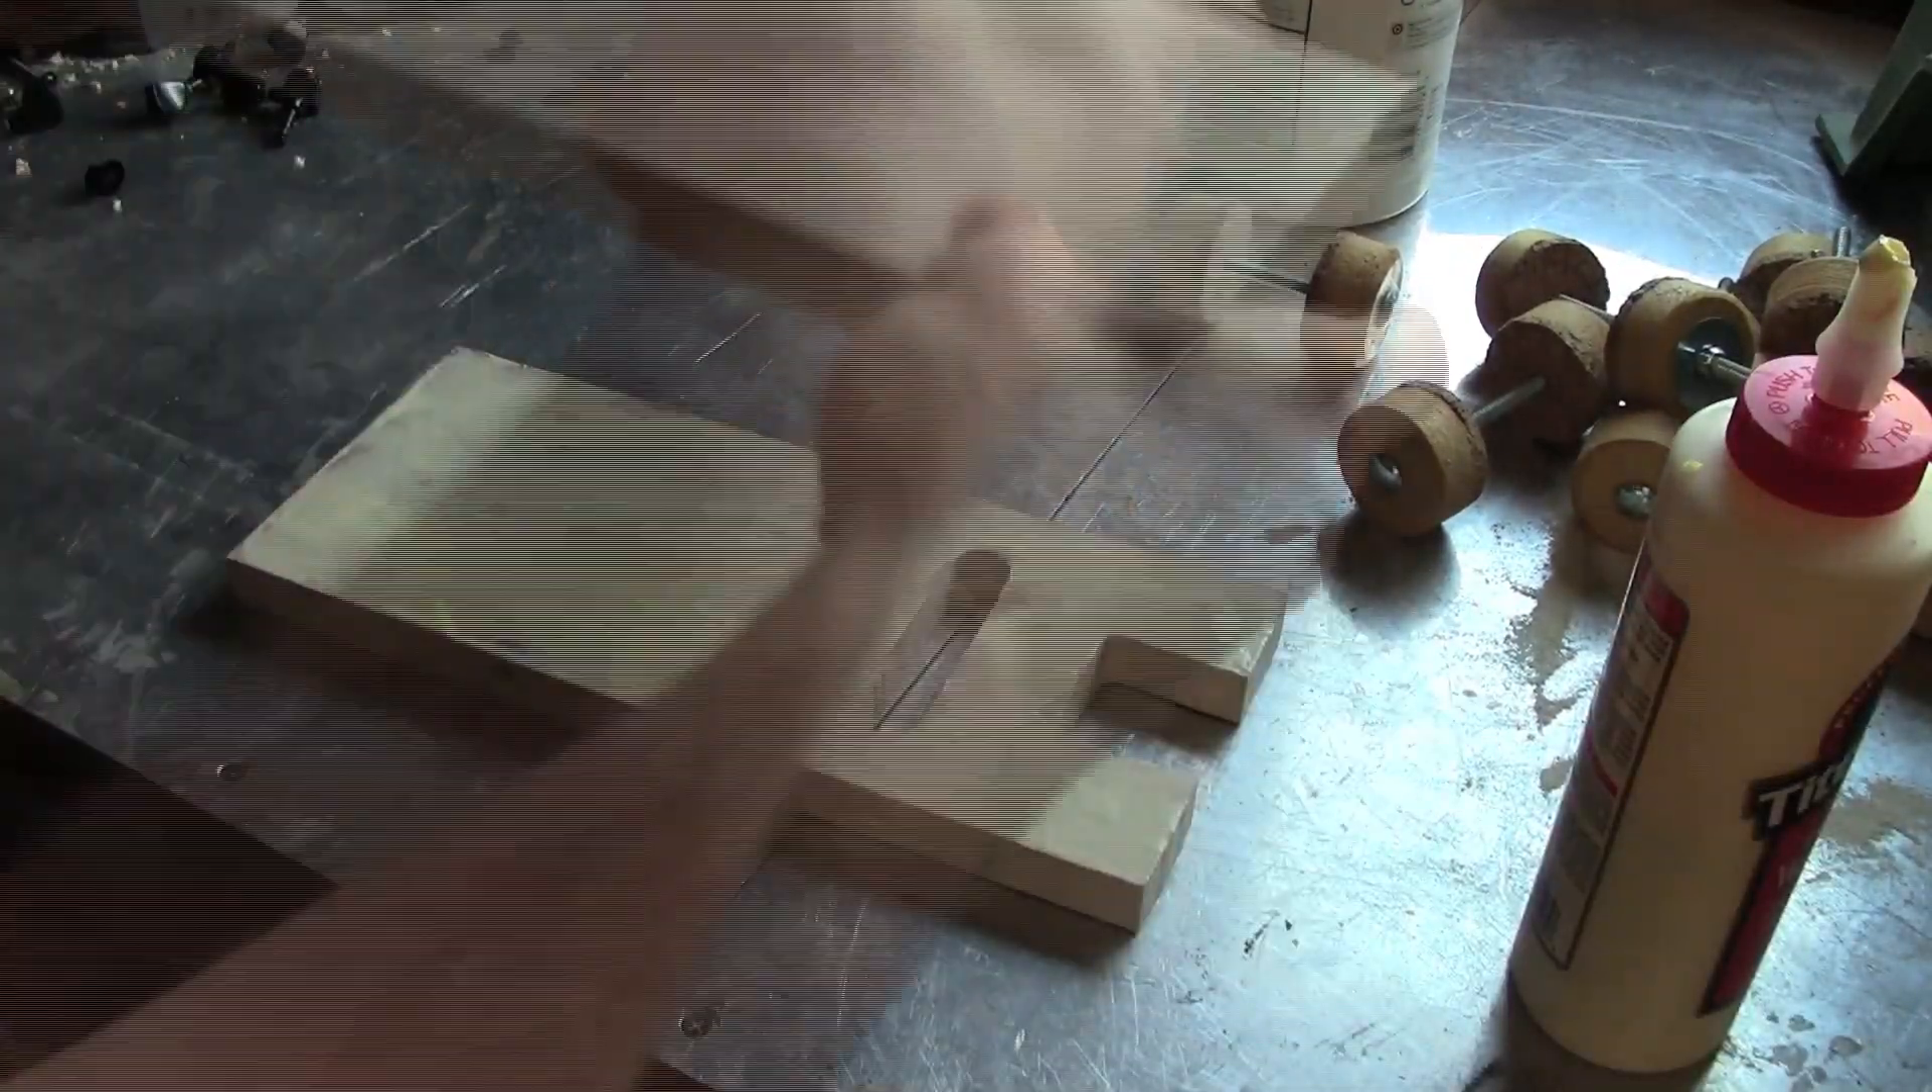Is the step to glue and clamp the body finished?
No.